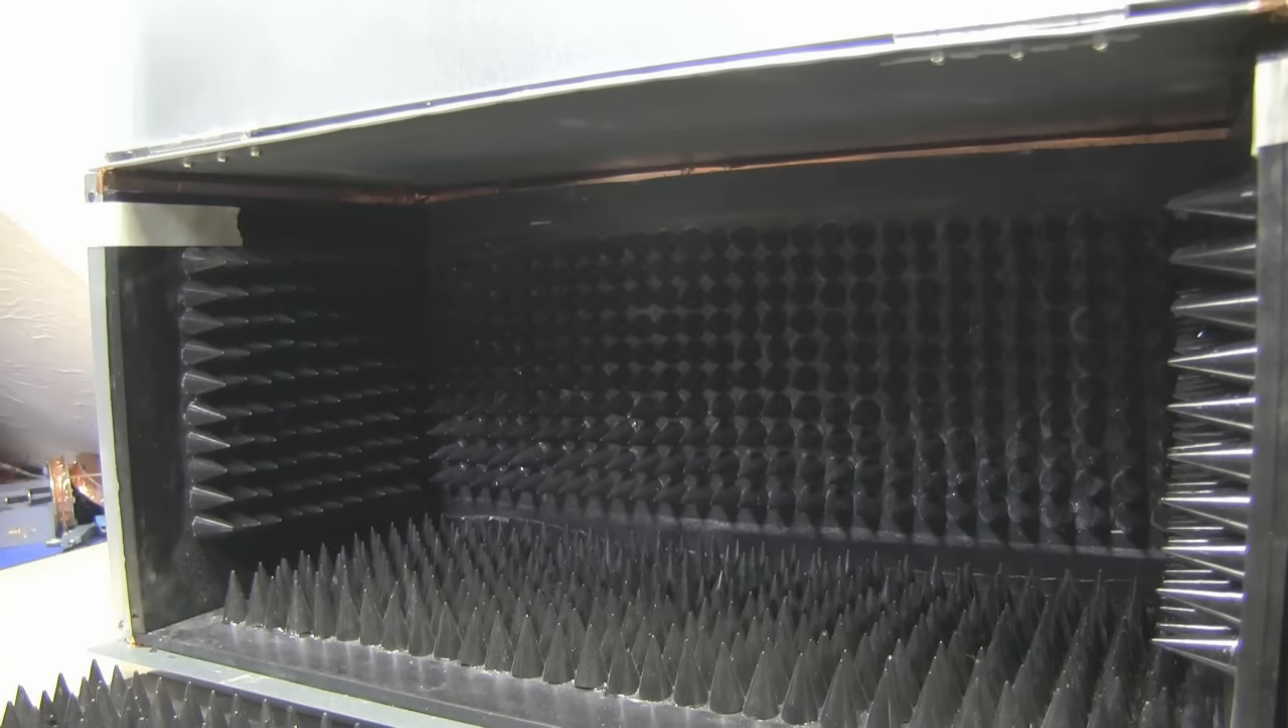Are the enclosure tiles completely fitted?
No.